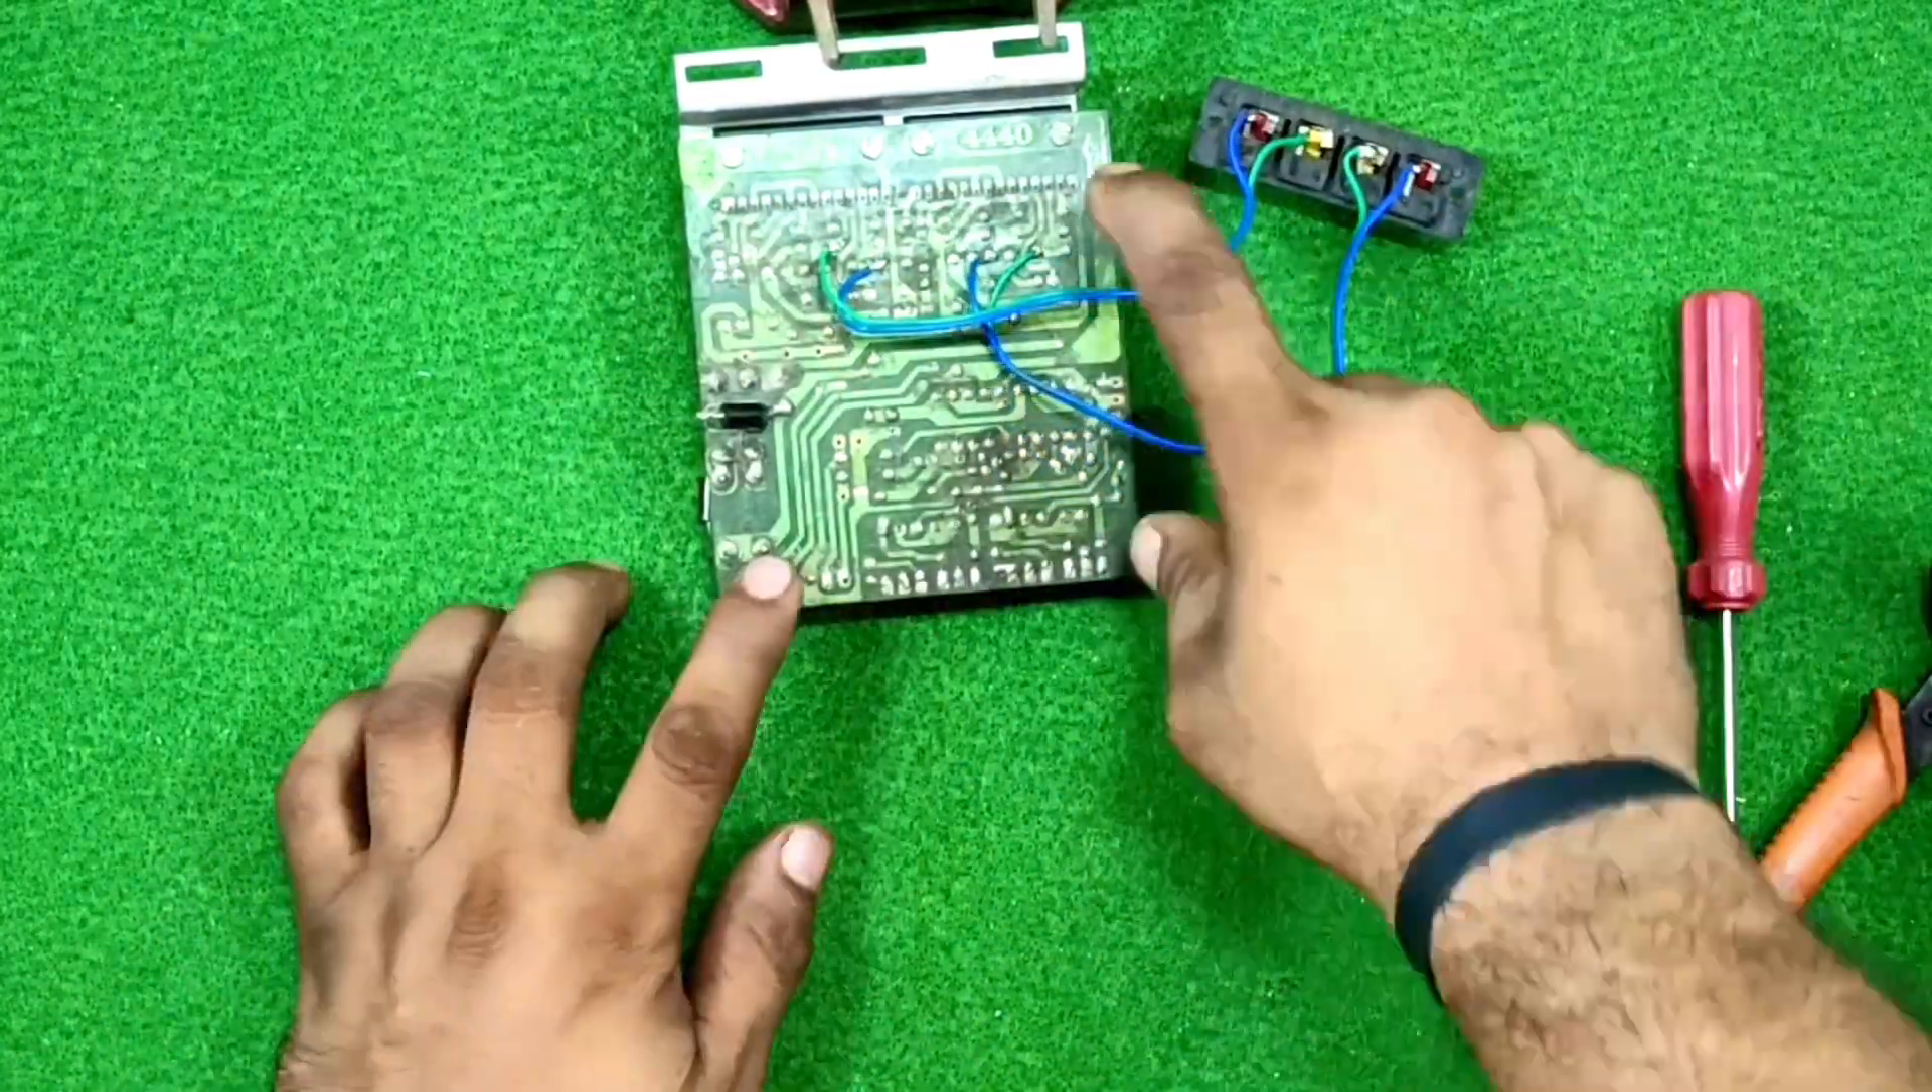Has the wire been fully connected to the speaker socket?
Yes.